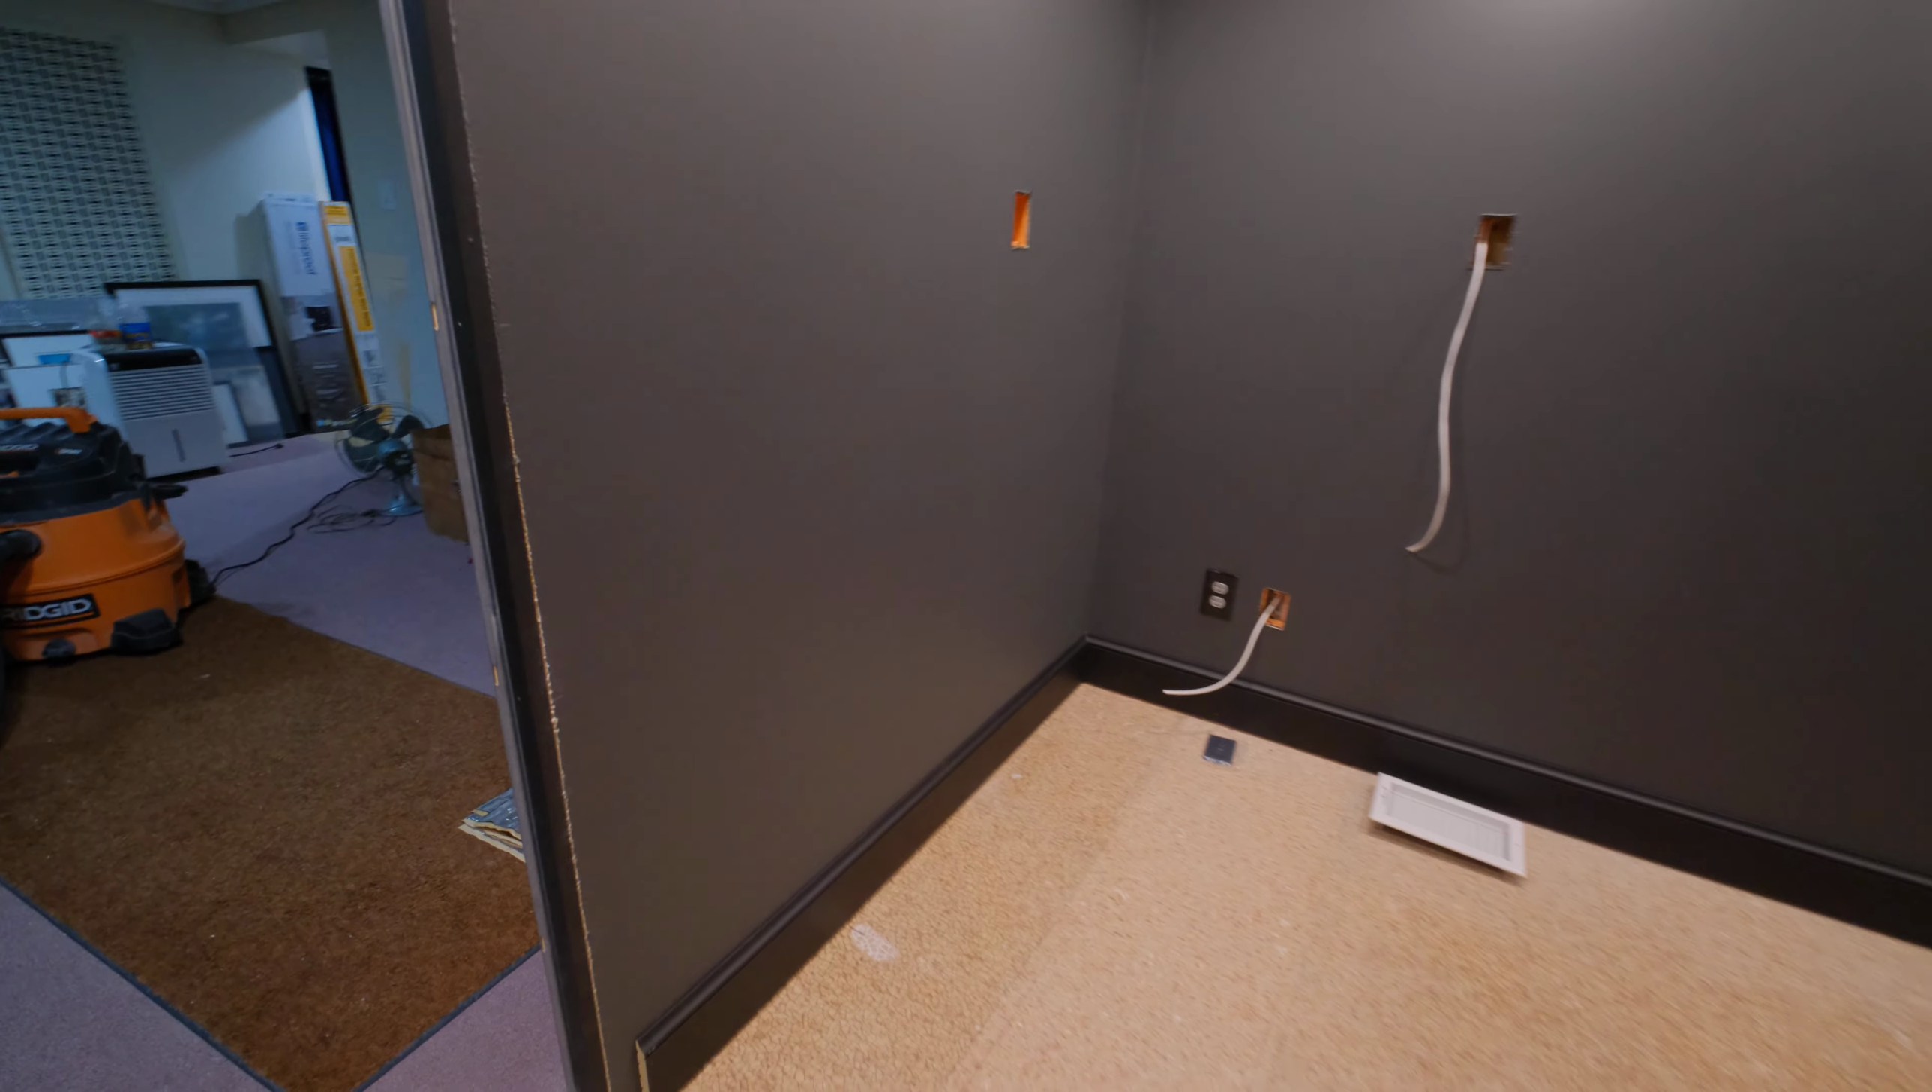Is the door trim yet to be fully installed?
Yes.